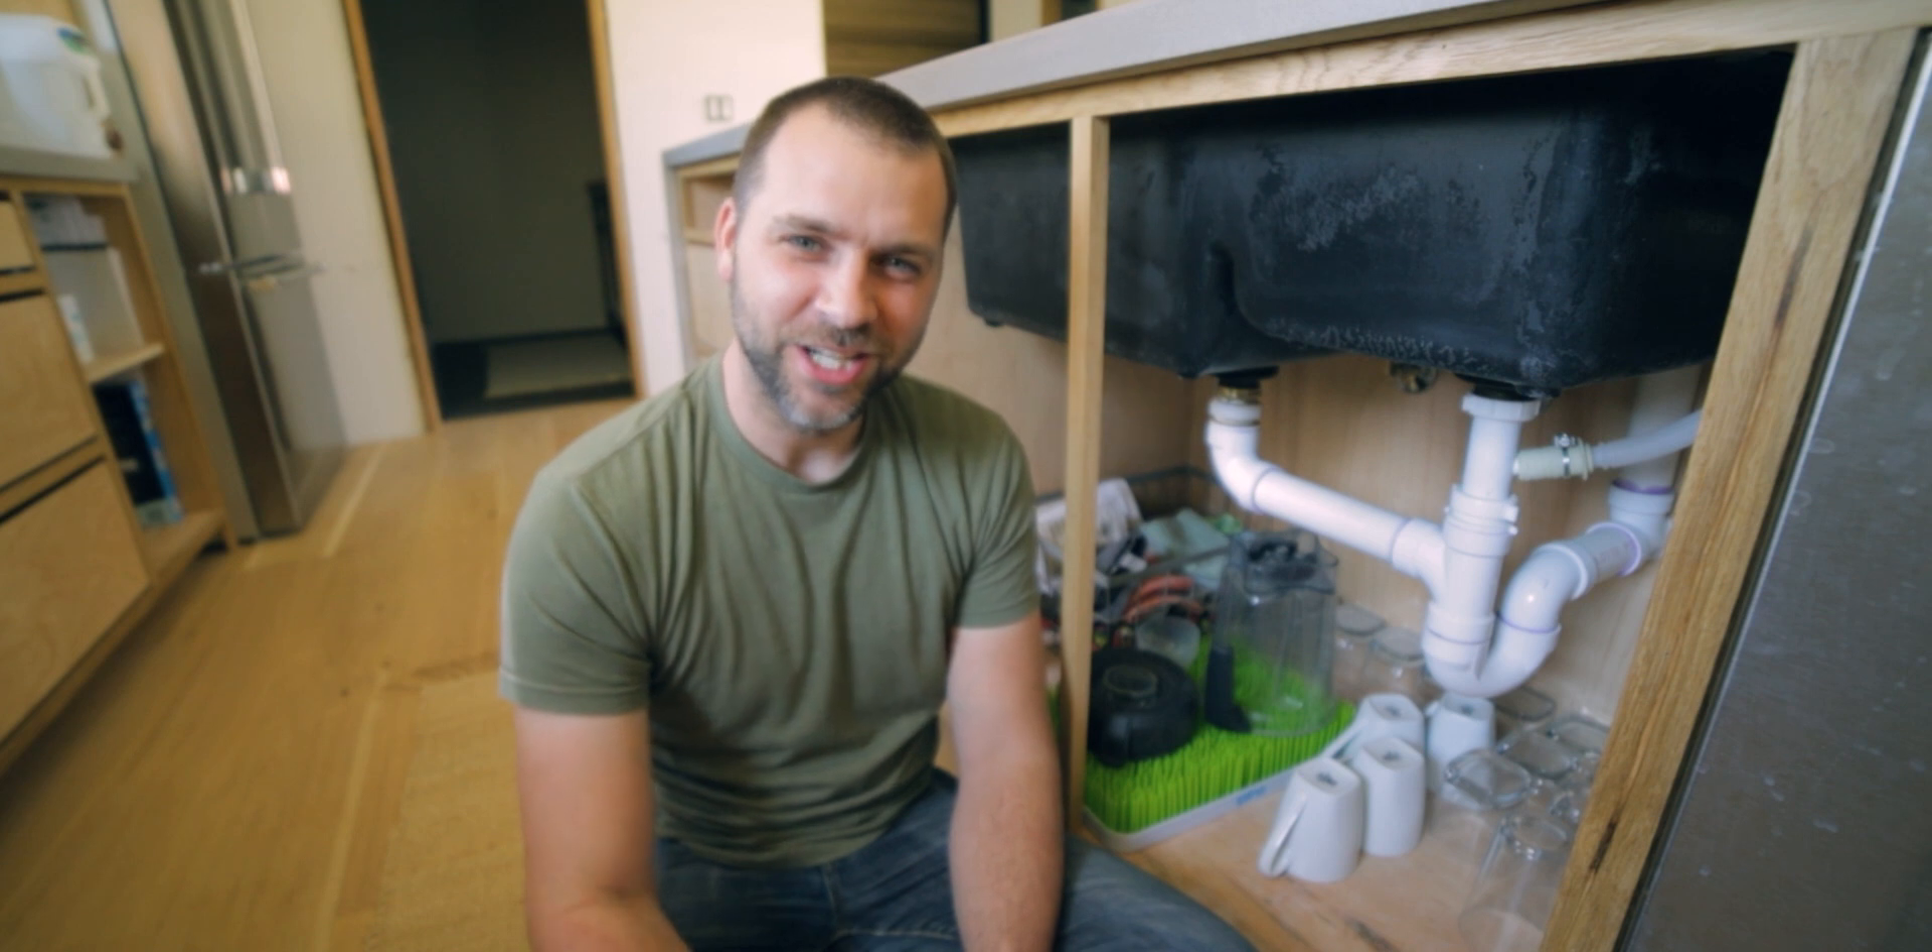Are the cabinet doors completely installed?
No.